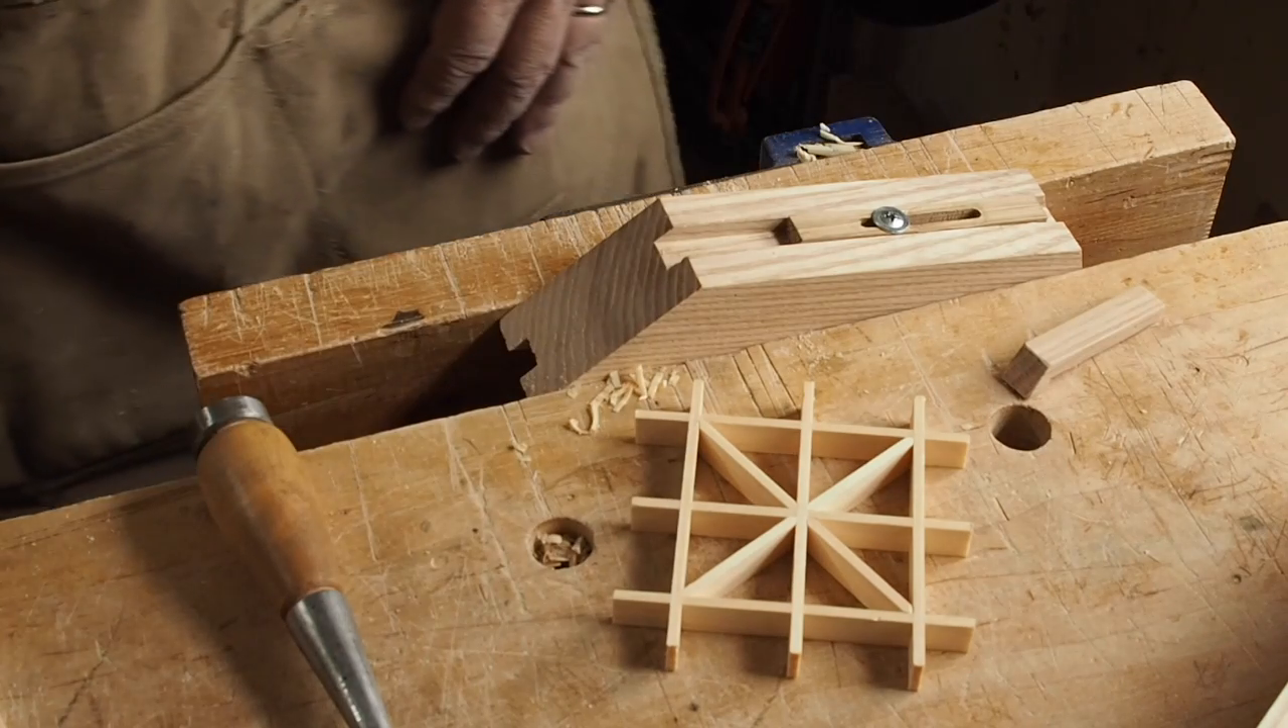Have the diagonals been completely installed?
Yes.